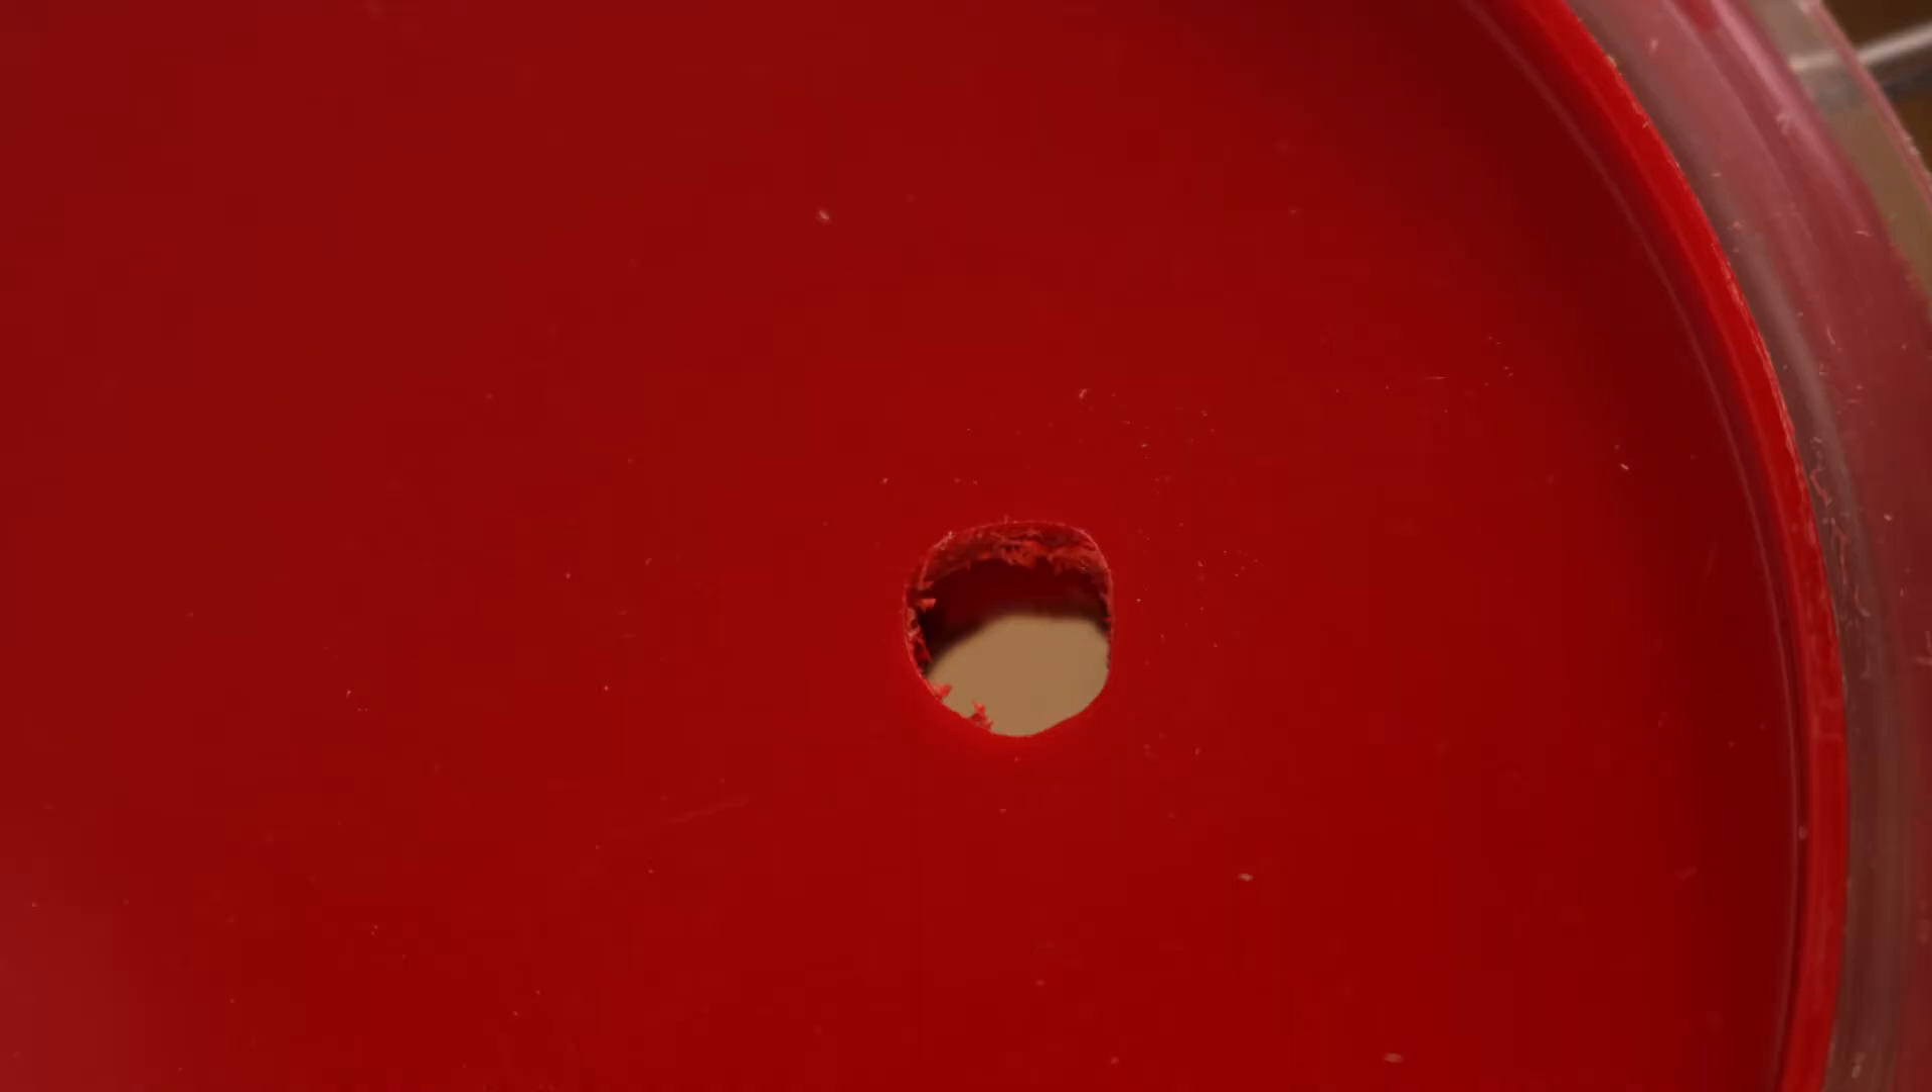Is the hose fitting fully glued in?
No.